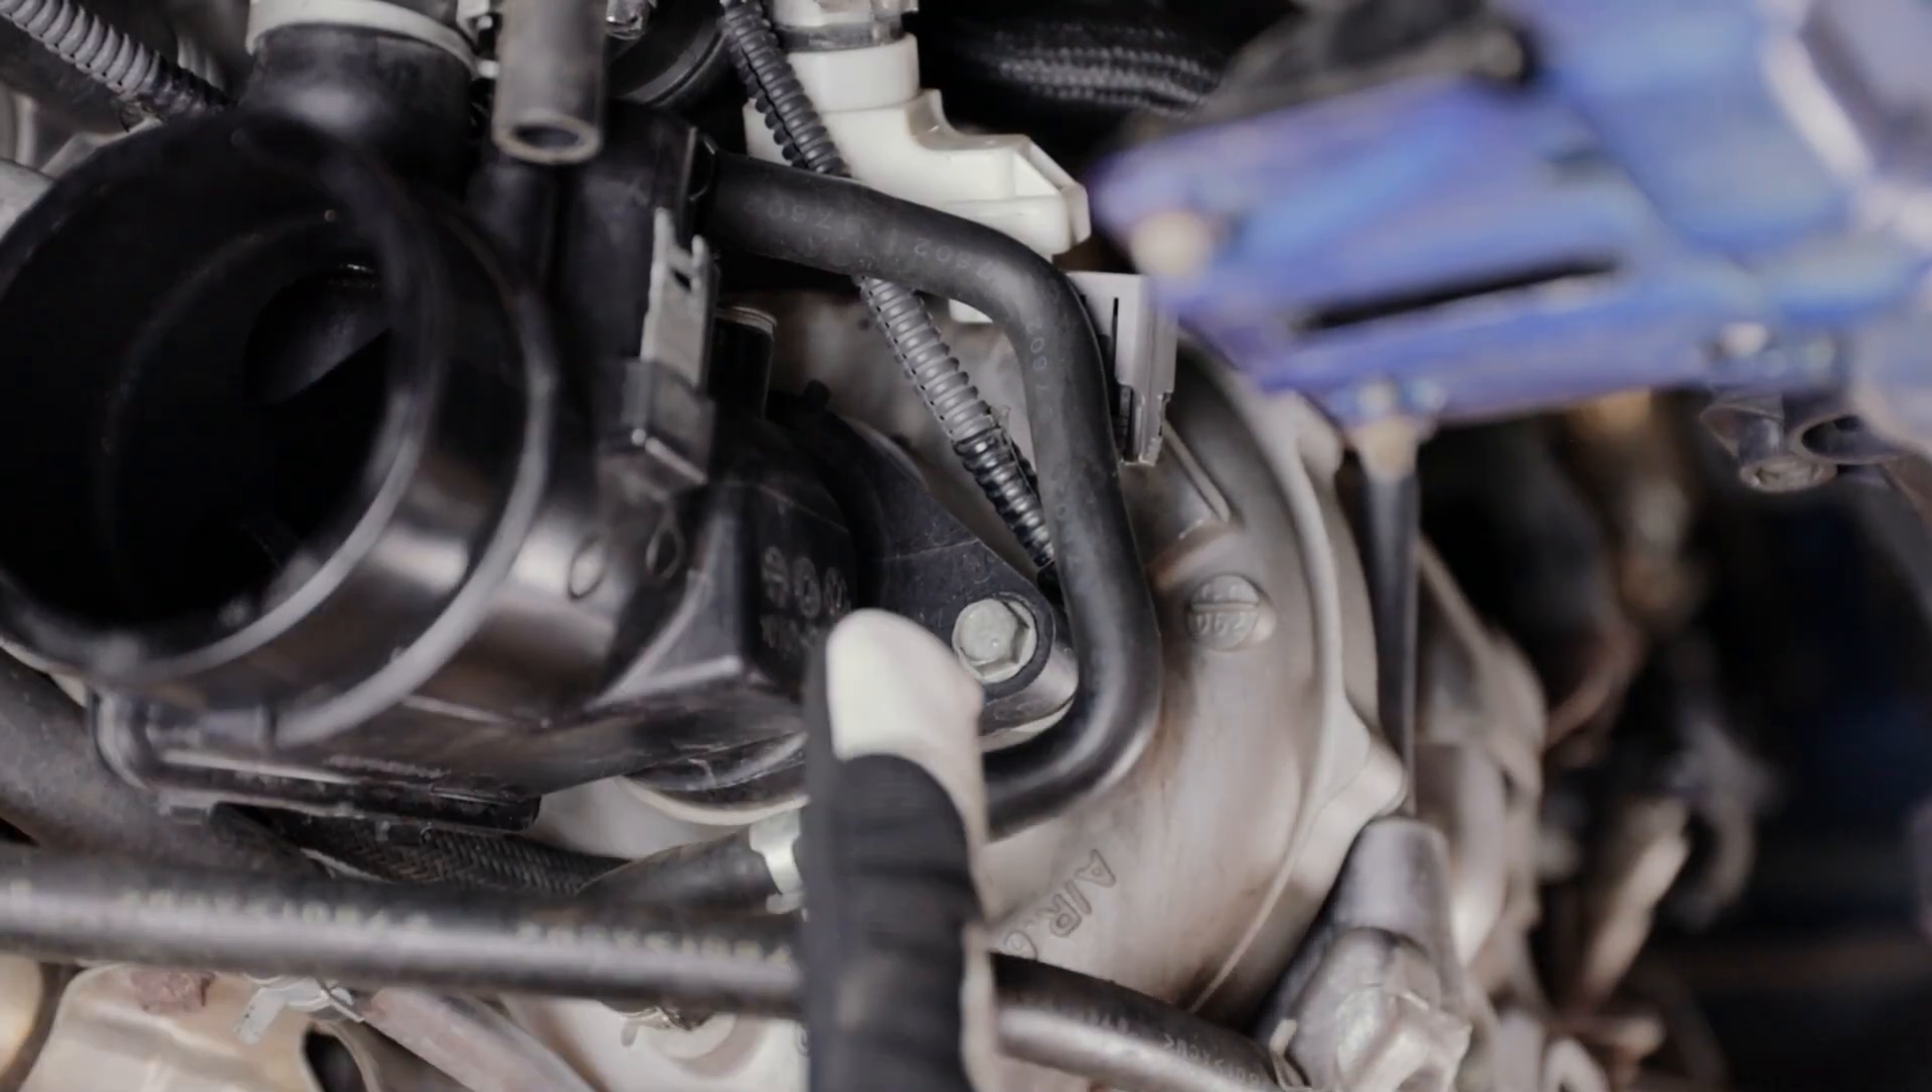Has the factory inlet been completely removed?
No.